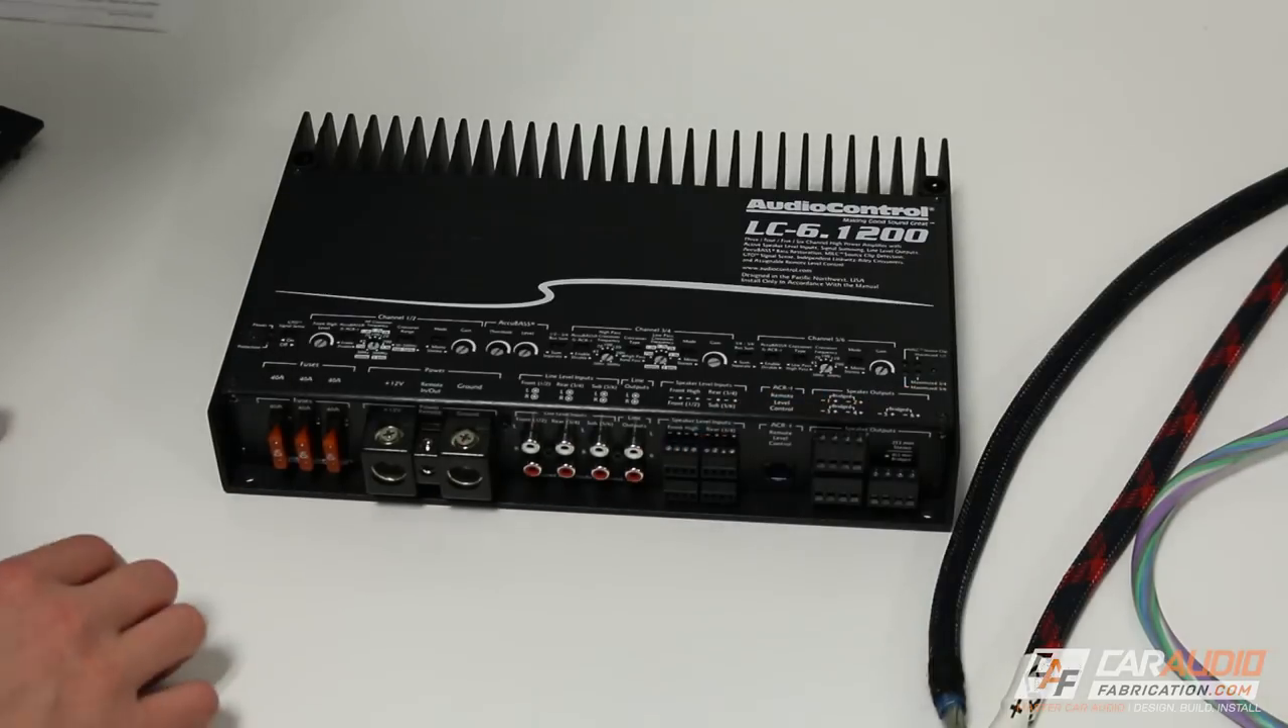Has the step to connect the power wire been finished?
No.